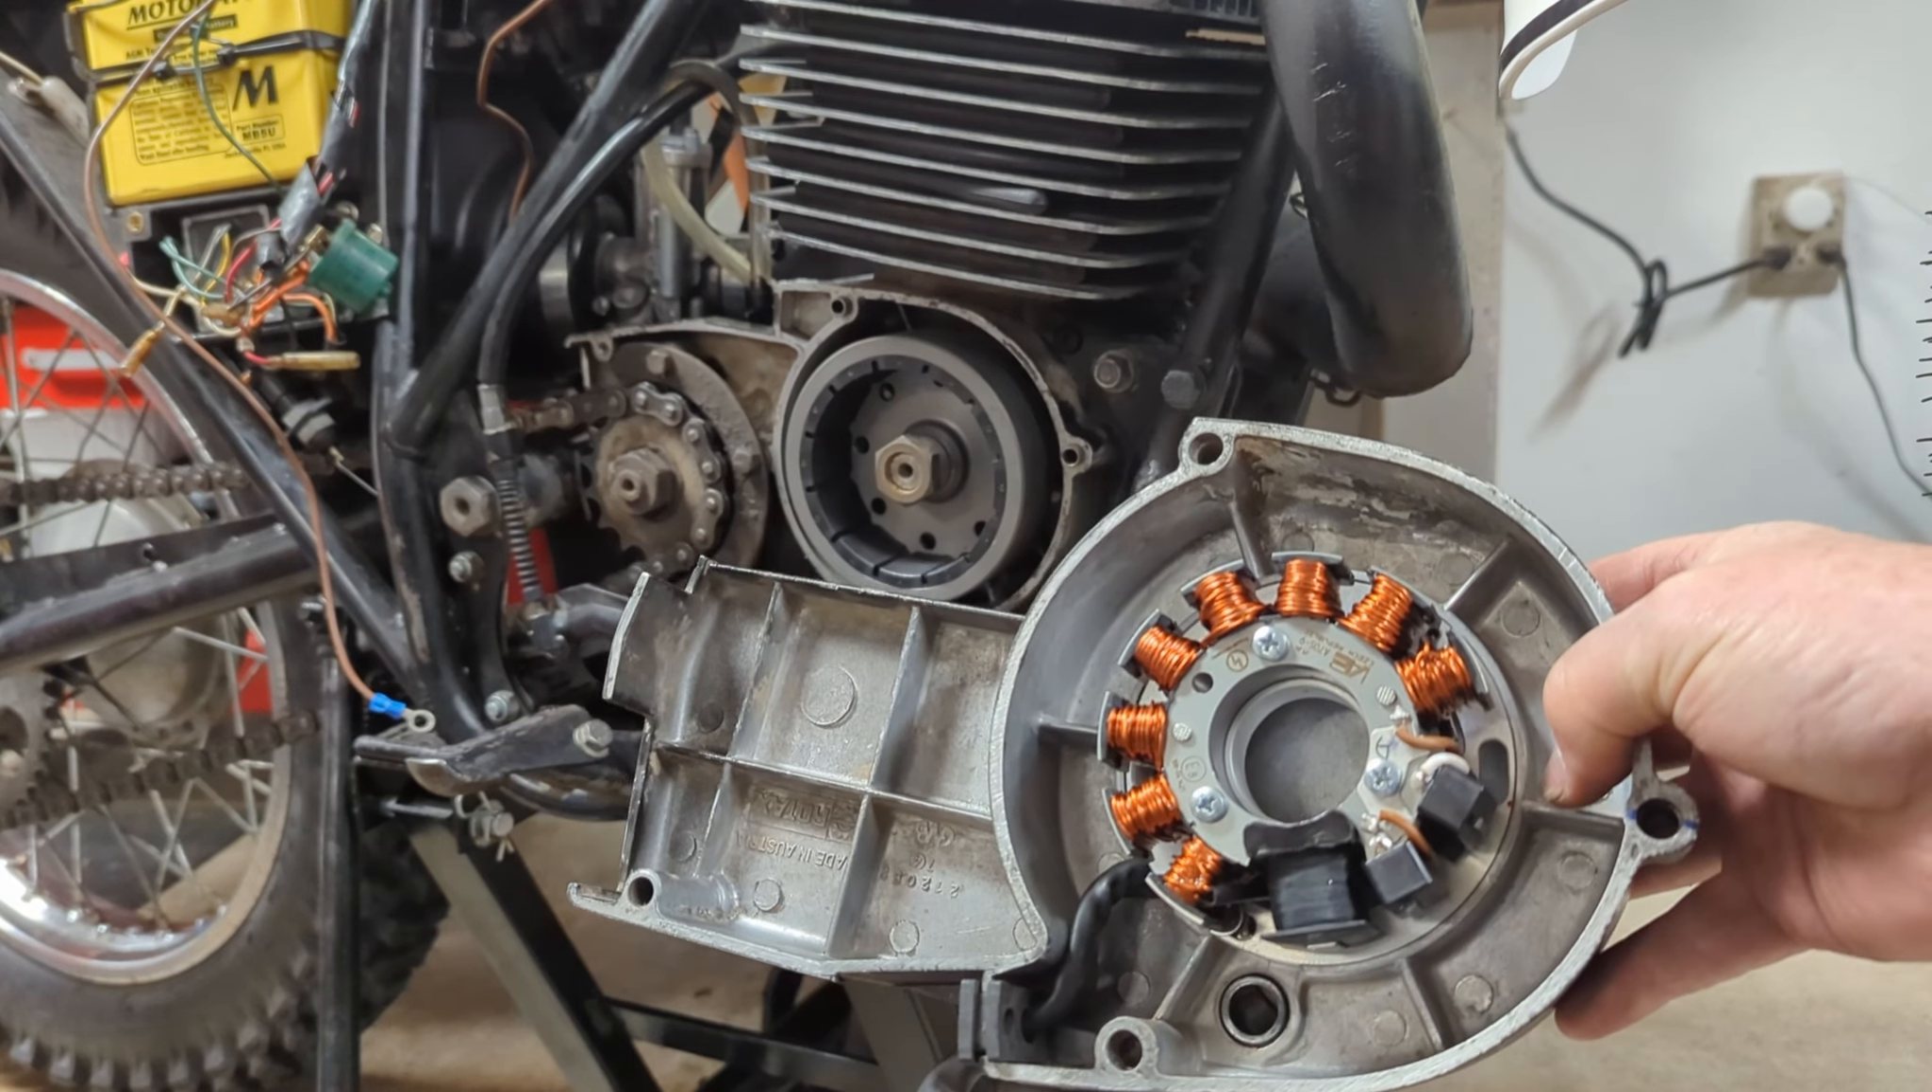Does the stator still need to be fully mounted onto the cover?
No.